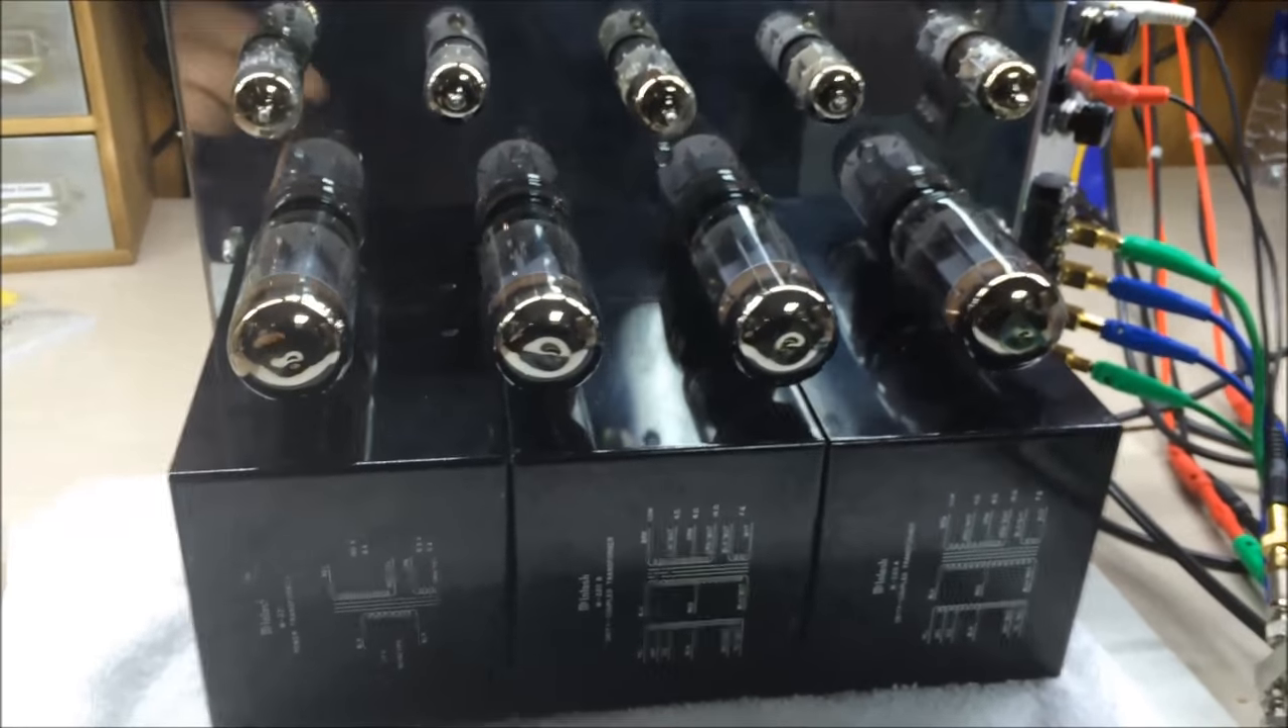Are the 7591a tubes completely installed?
Yes.